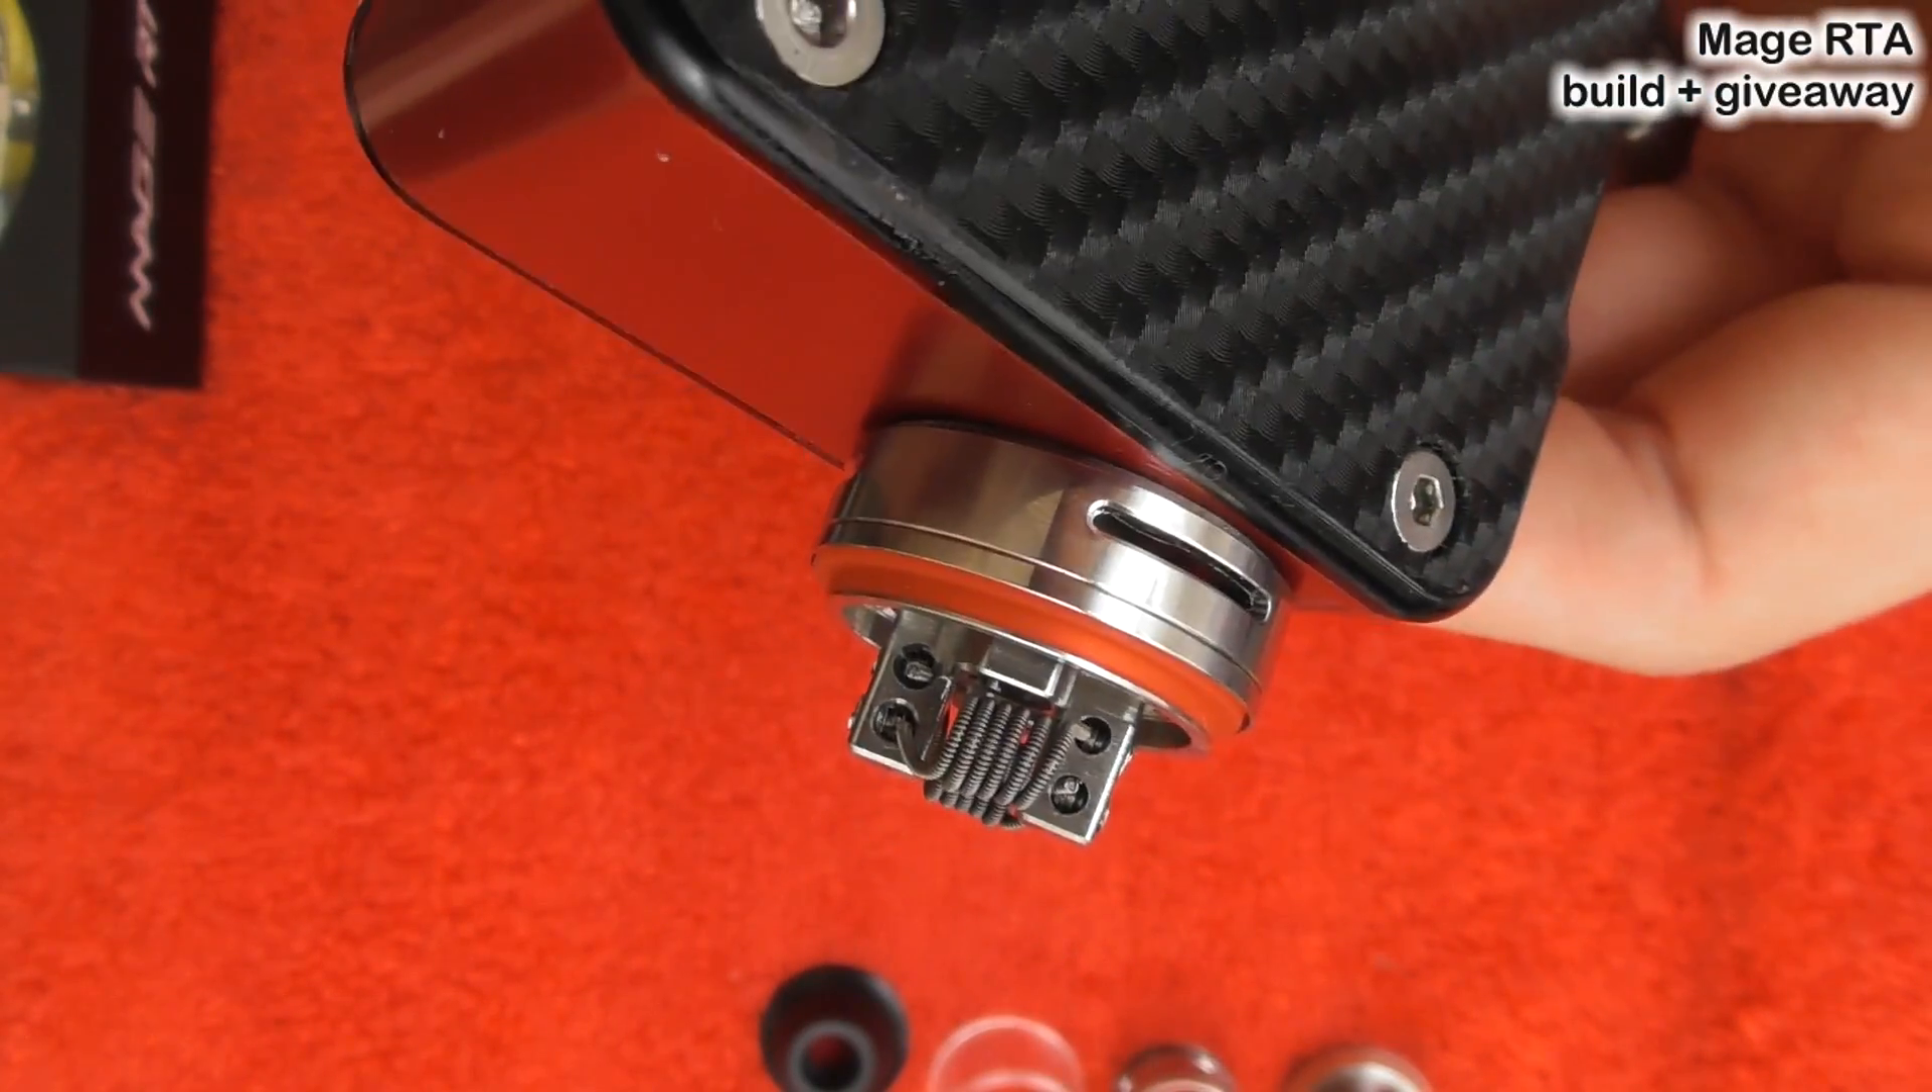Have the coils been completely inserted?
Yes.